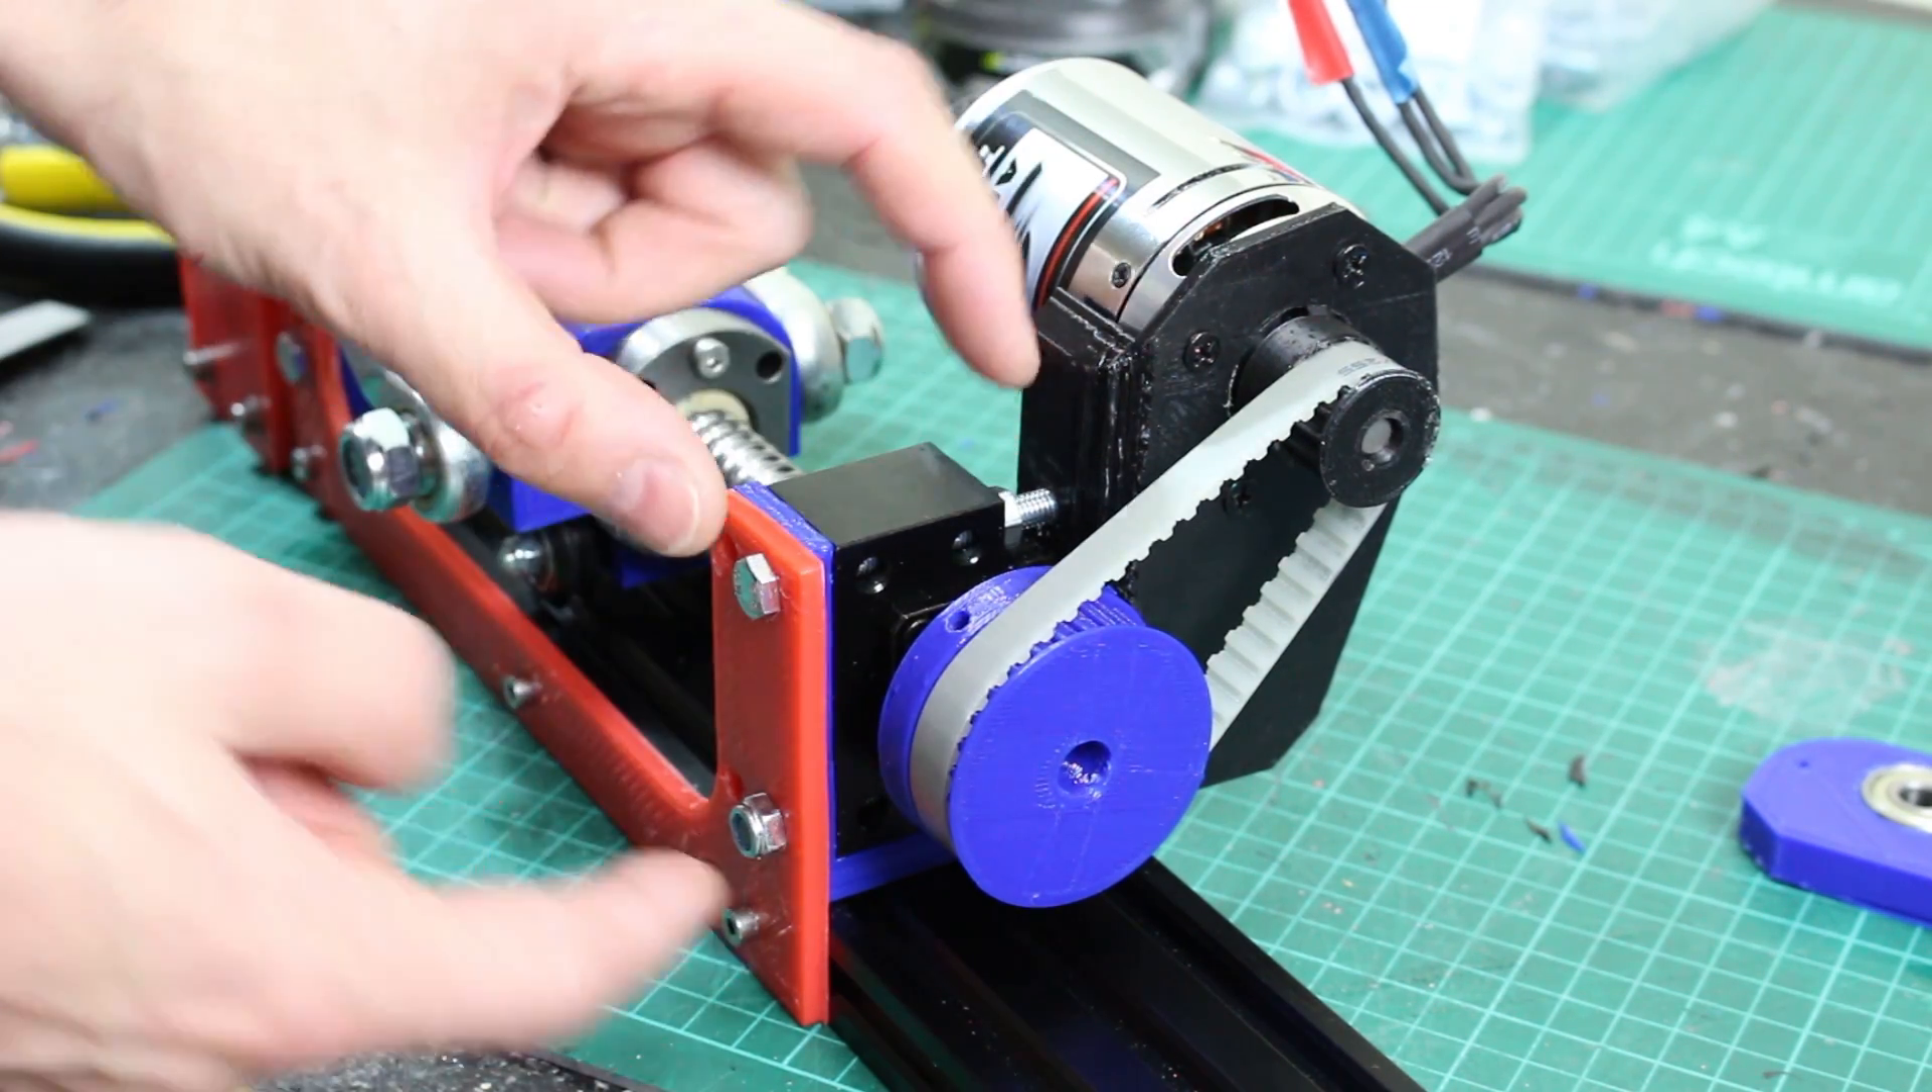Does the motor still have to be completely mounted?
No.